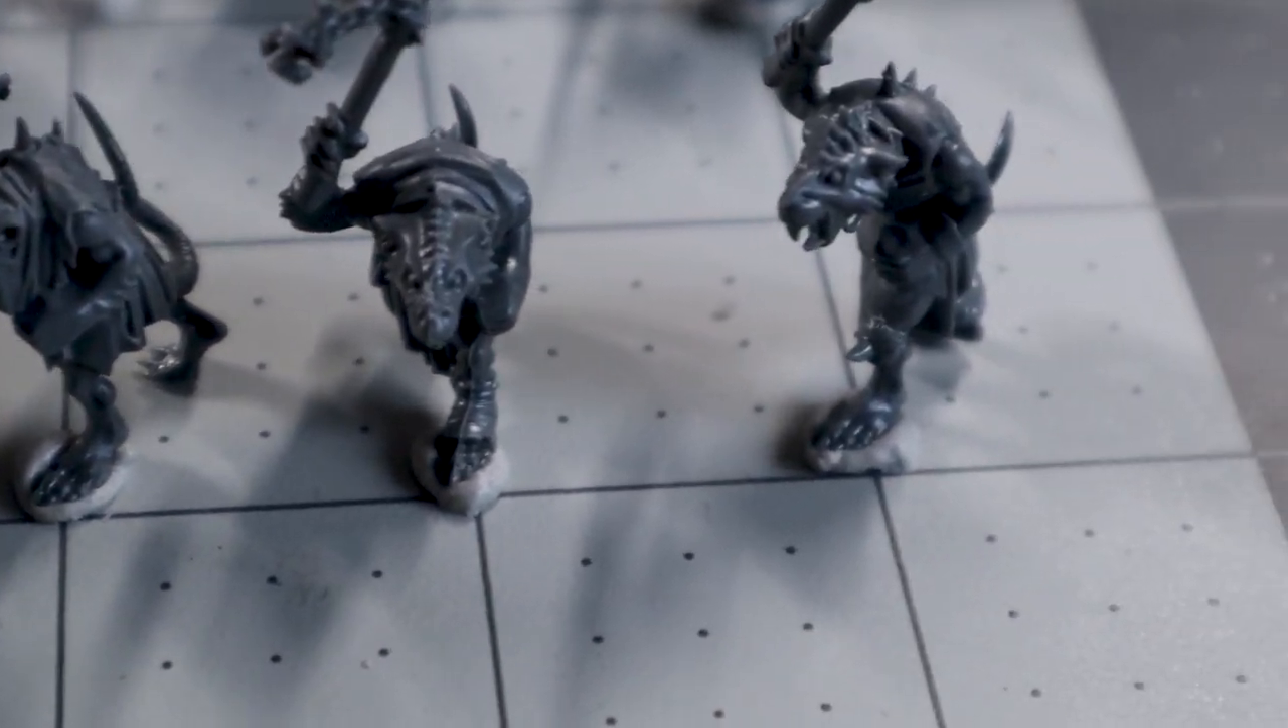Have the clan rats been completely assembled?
Yes.